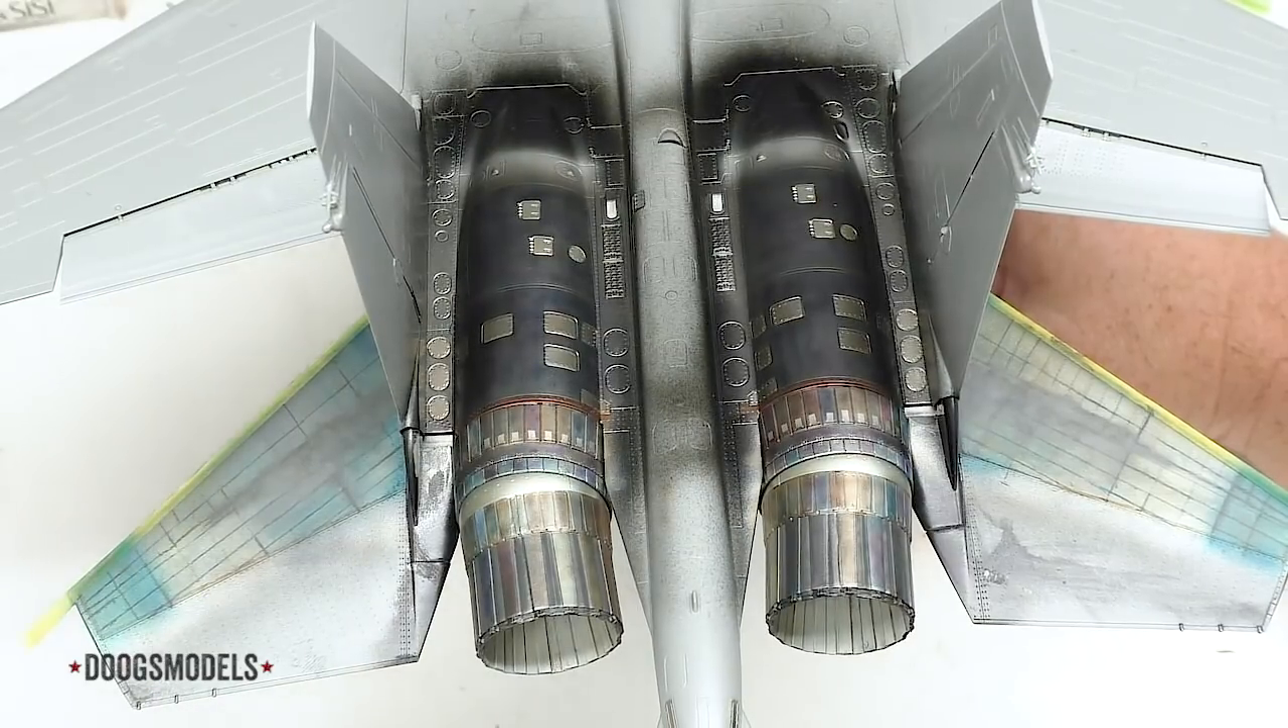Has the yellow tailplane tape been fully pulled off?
No.